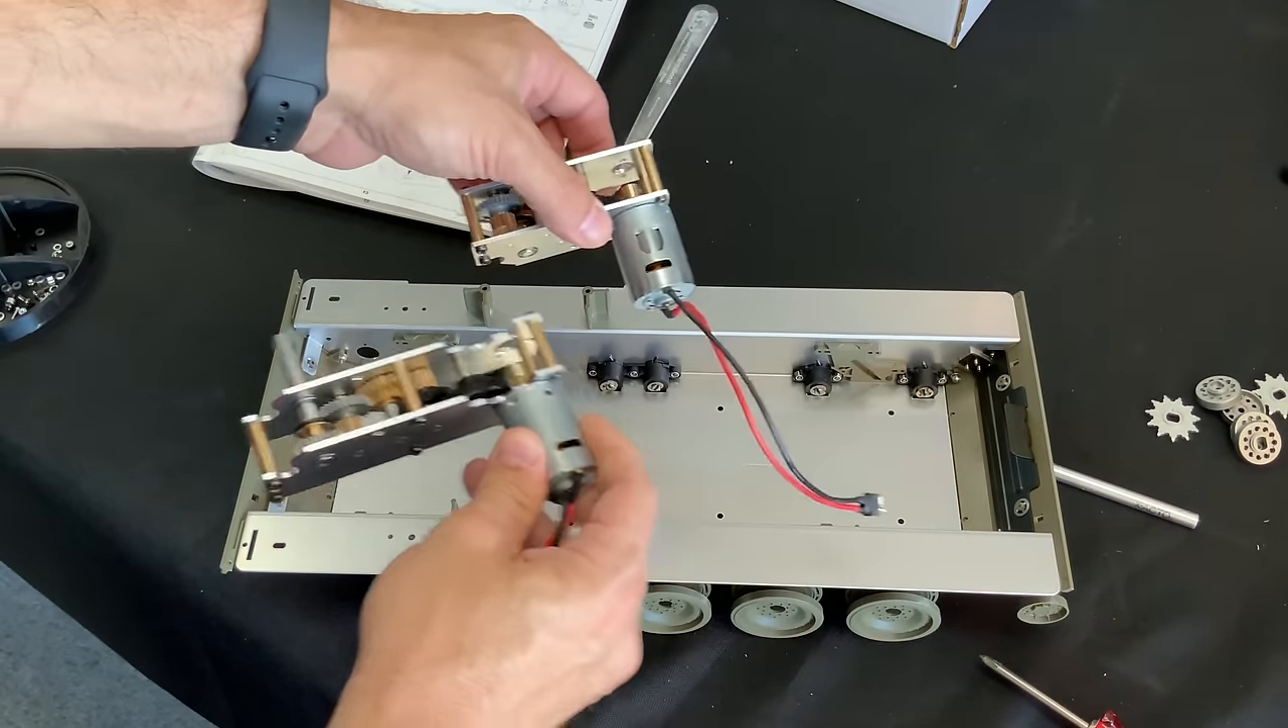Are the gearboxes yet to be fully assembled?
No.